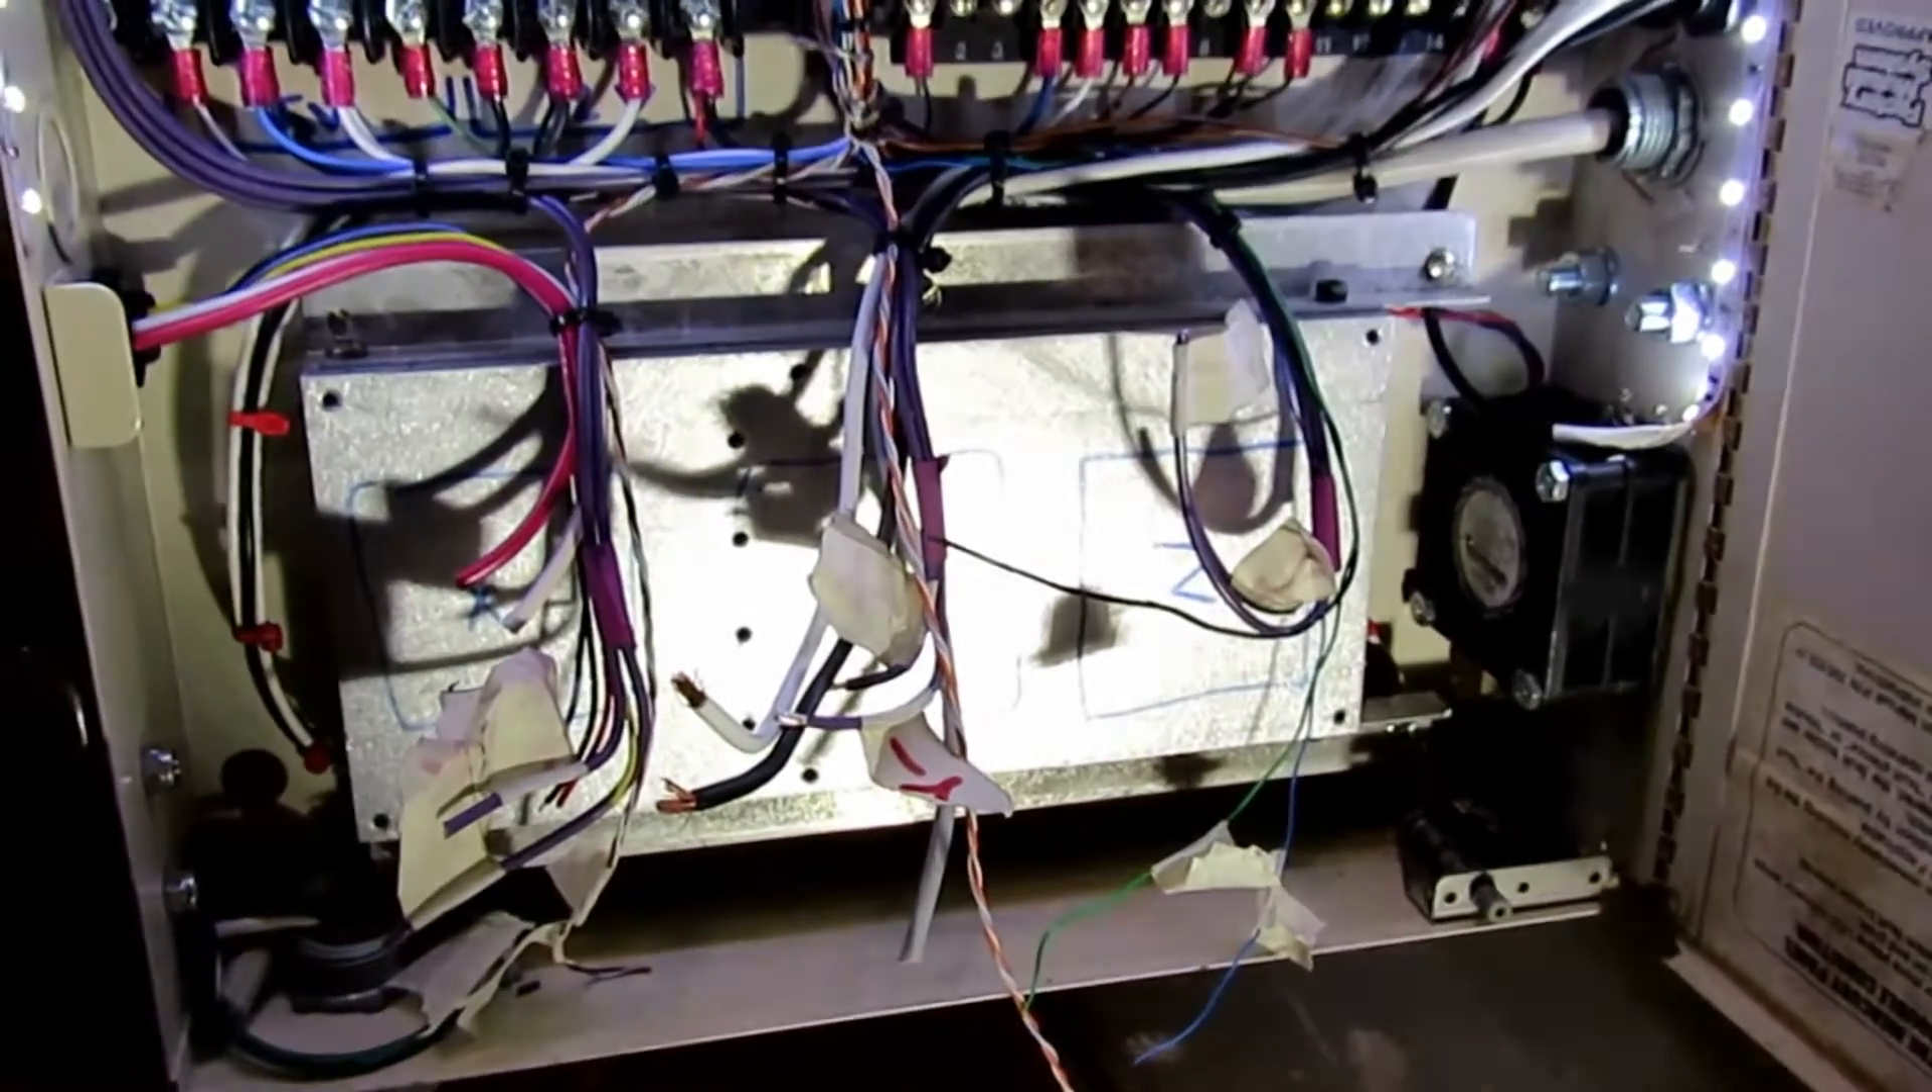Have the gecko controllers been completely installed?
No.